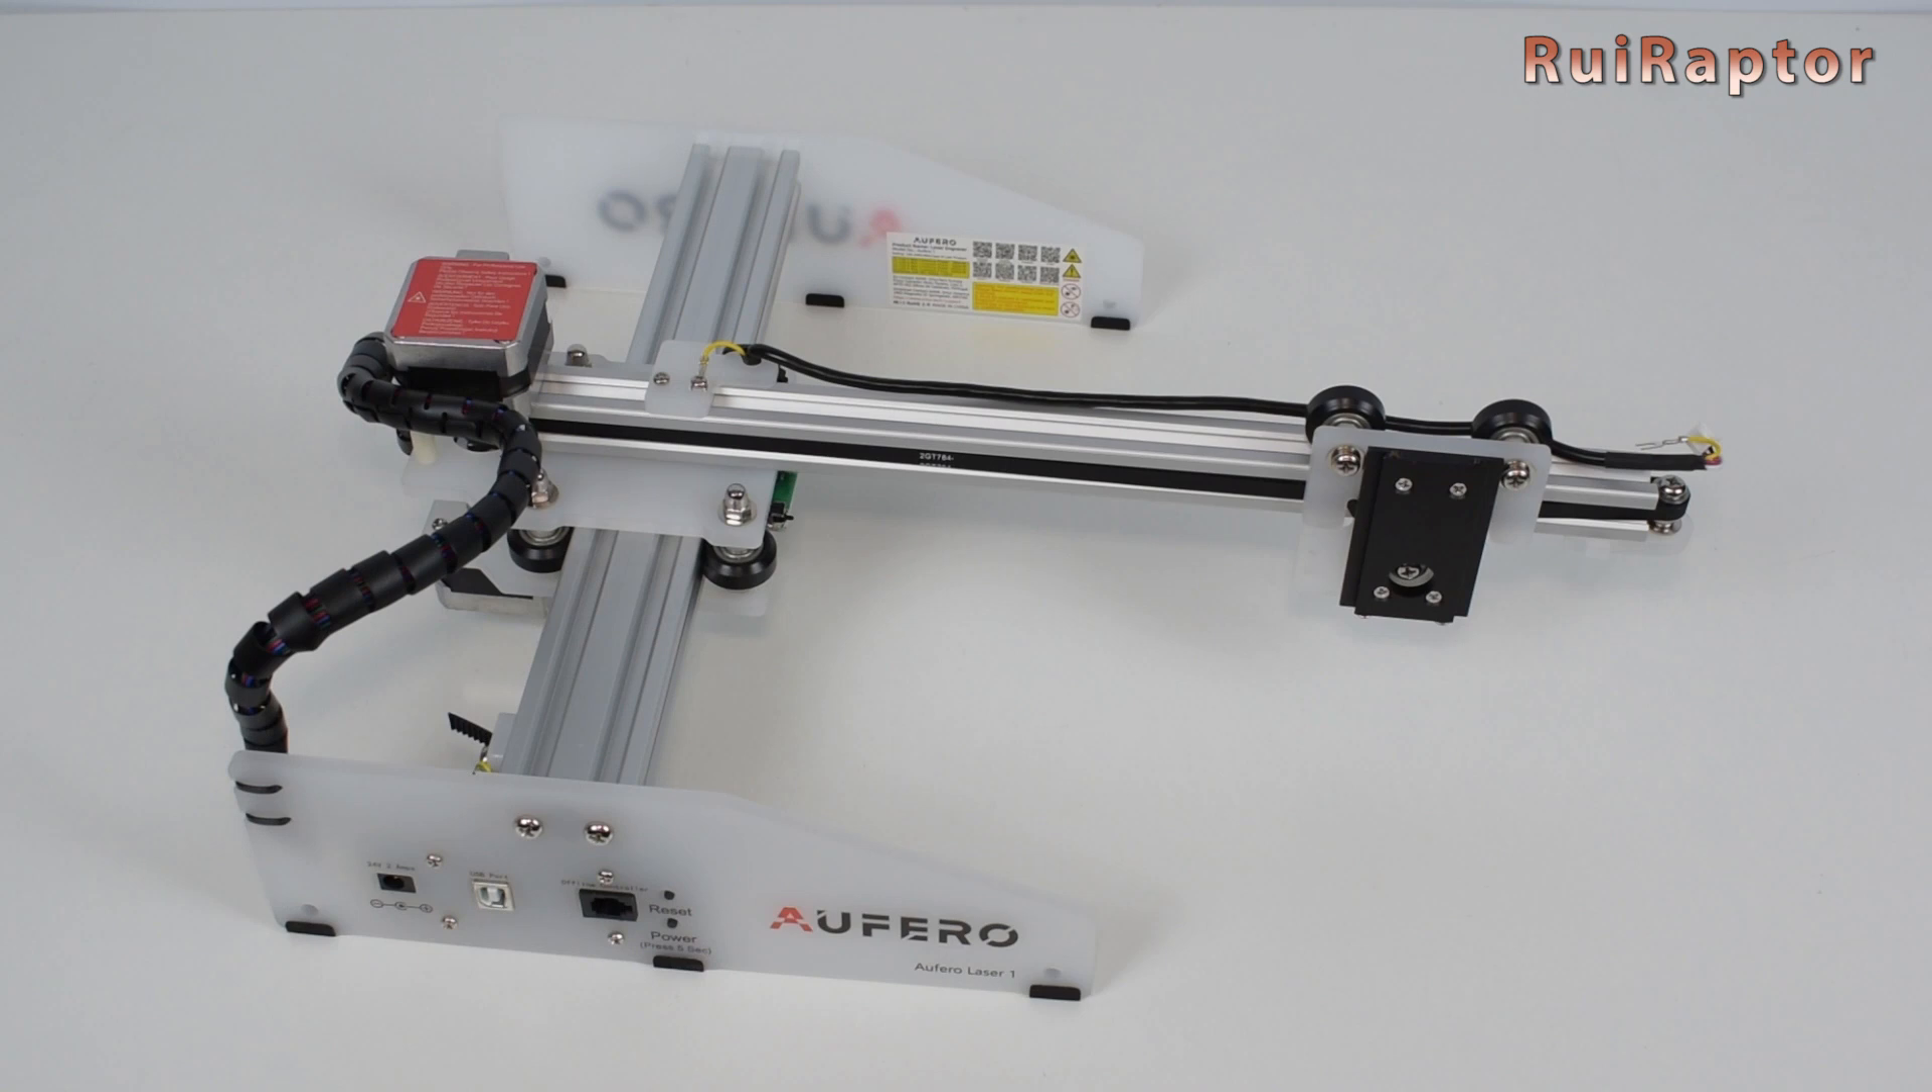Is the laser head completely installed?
No.